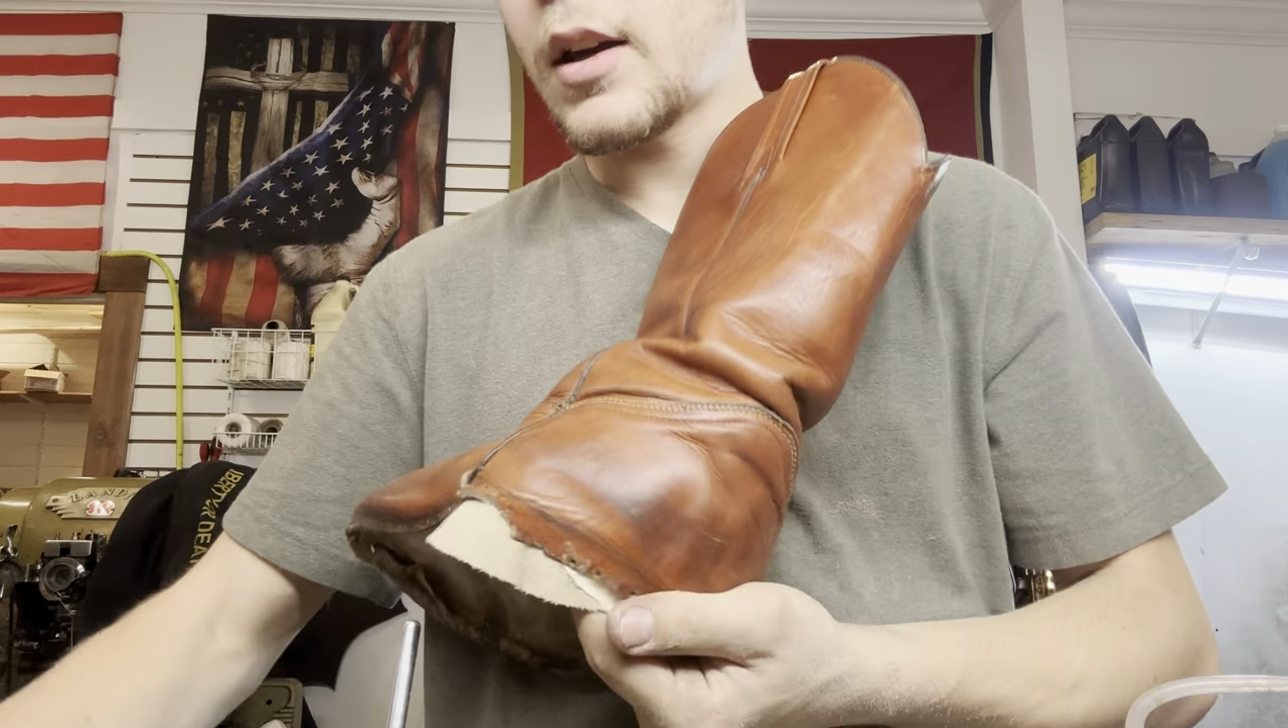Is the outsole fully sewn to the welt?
No.